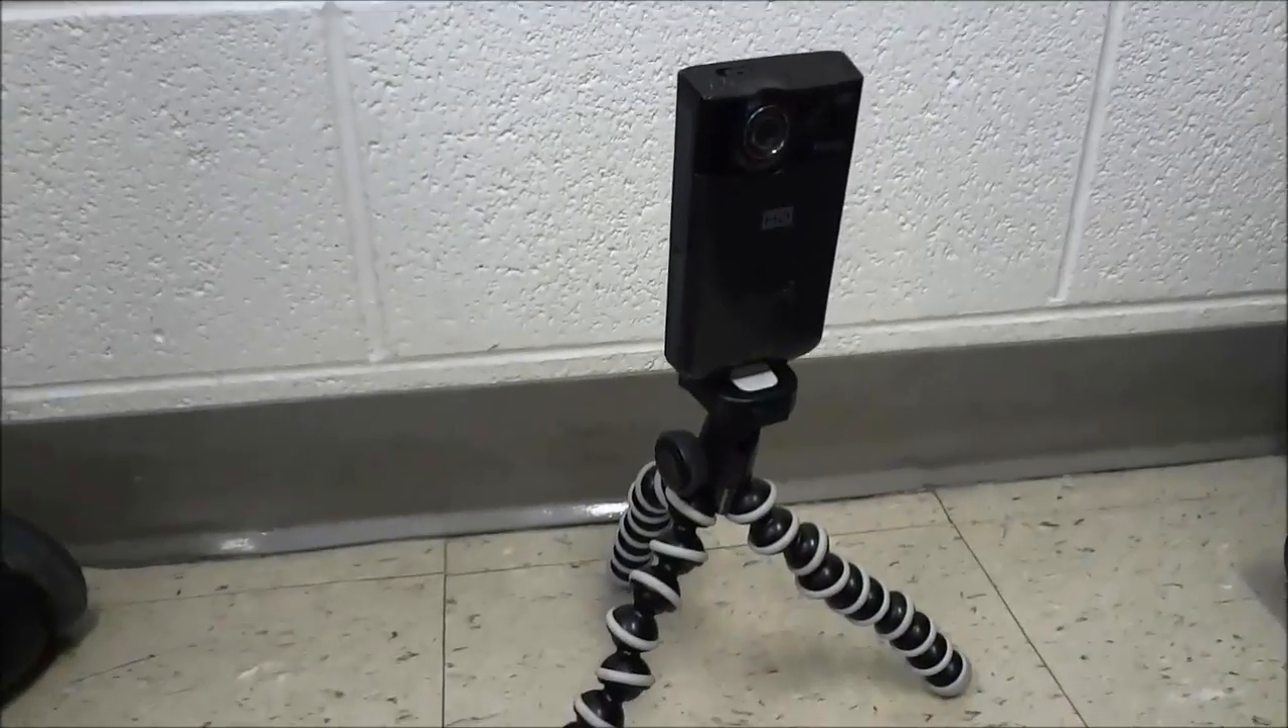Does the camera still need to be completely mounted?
No.